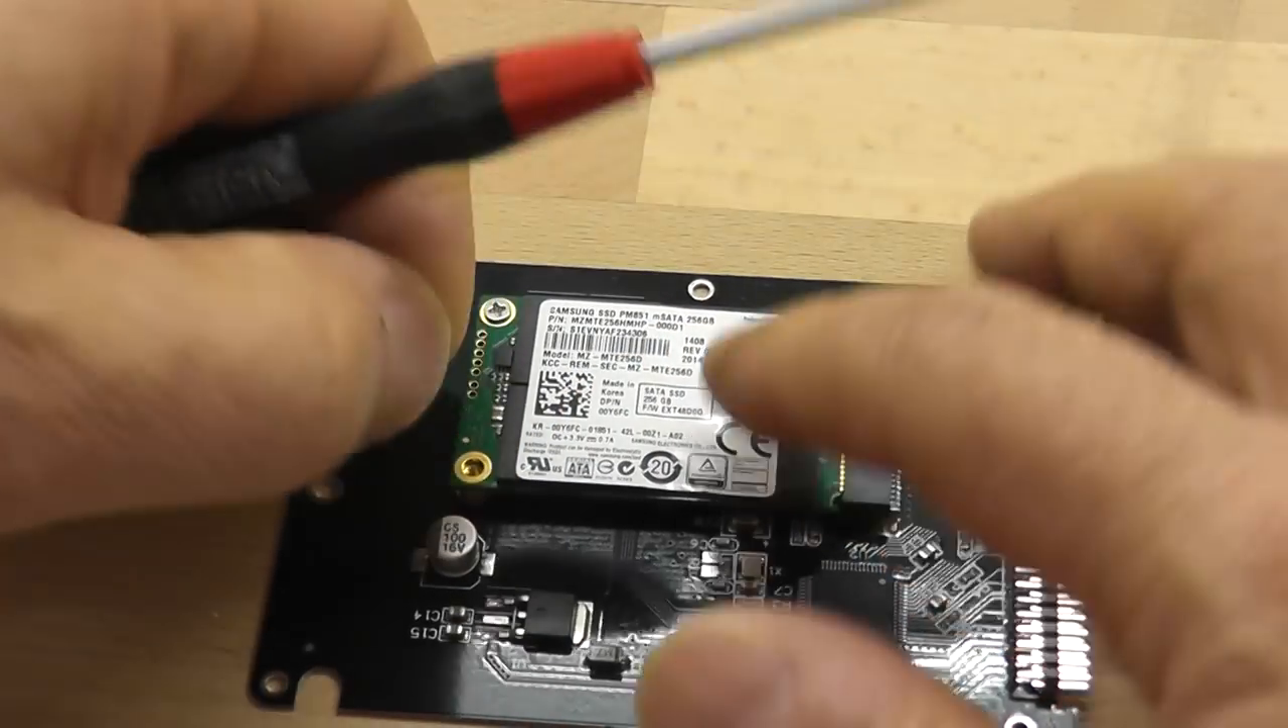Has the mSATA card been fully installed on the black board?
No.